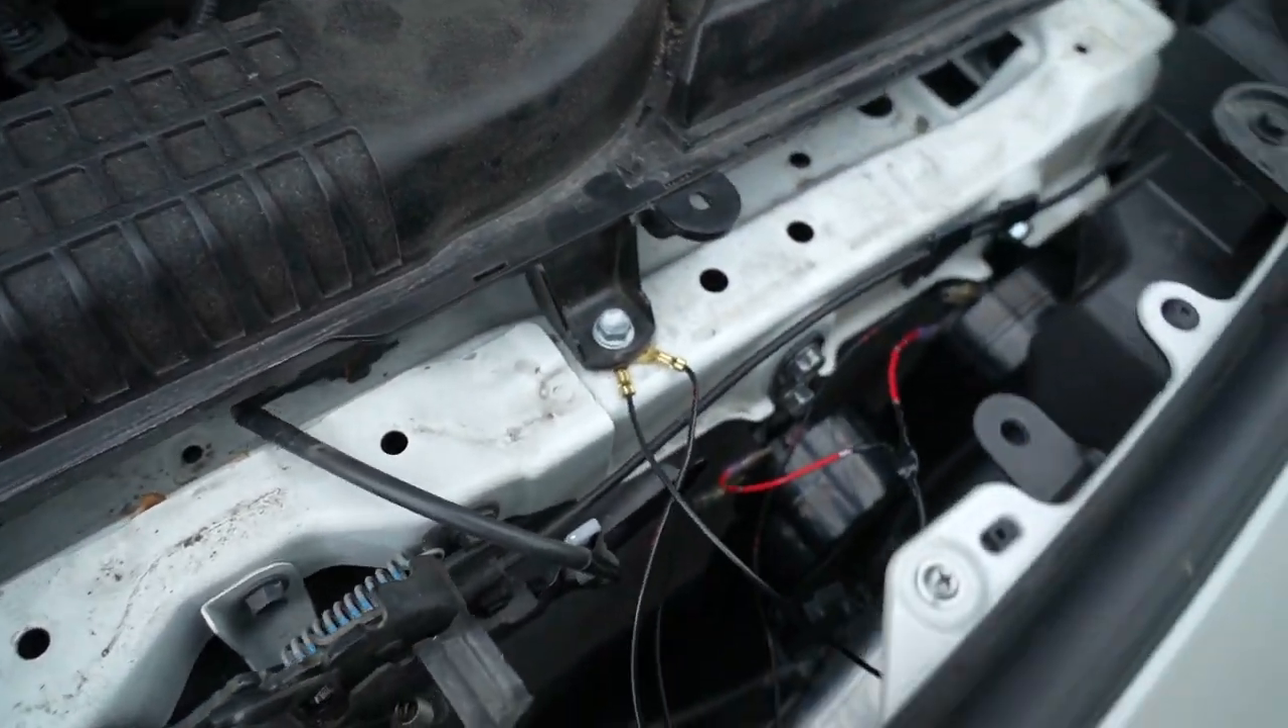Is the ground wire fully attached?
Yes.